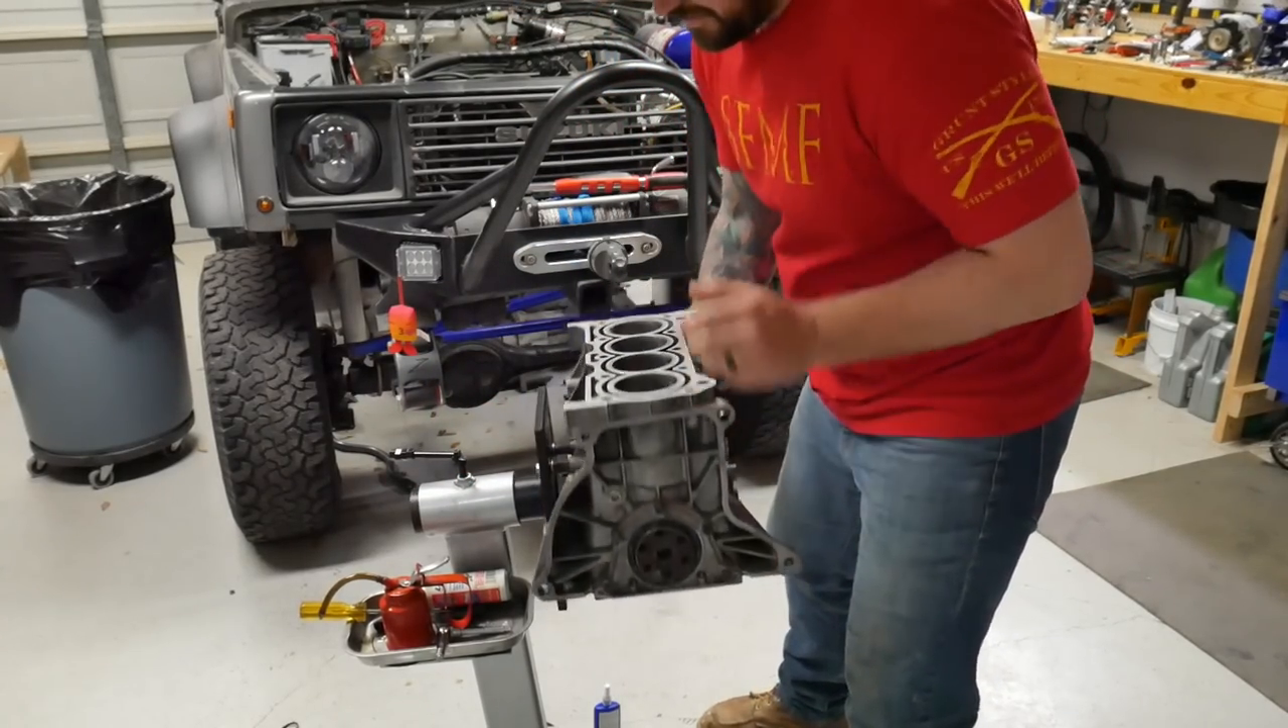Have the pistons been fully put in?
No.